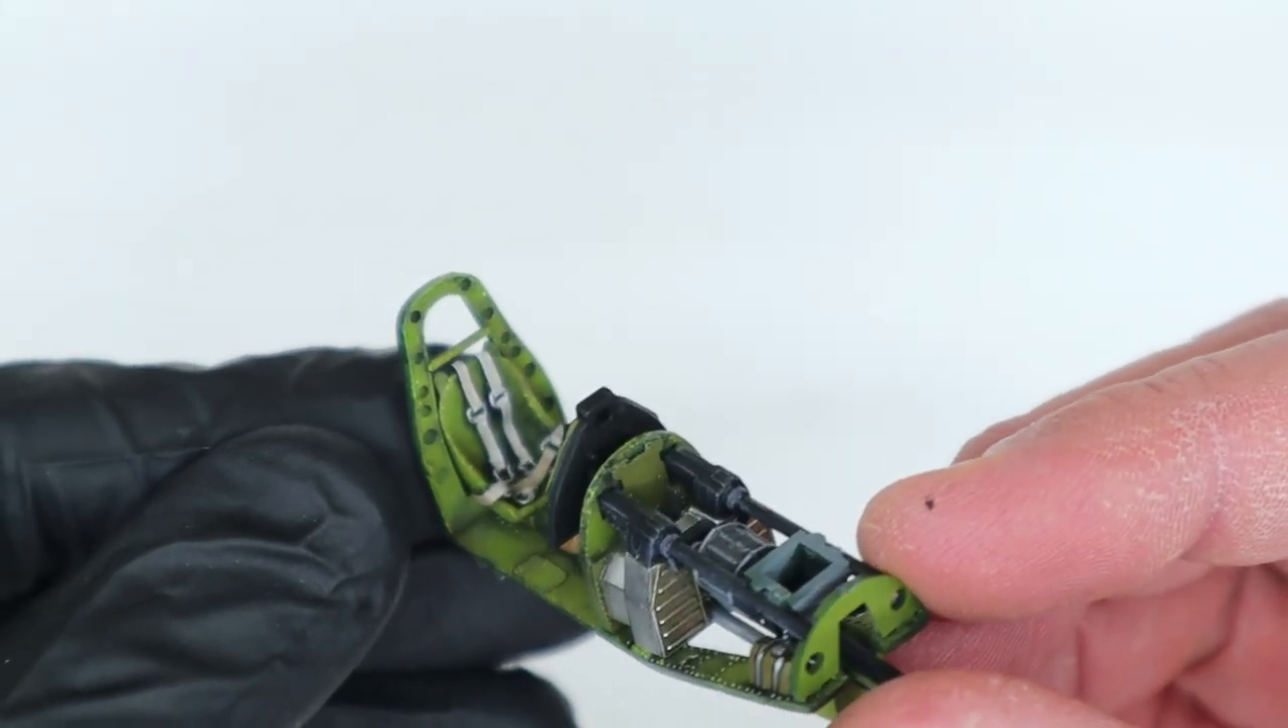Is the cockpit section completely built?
Yes.